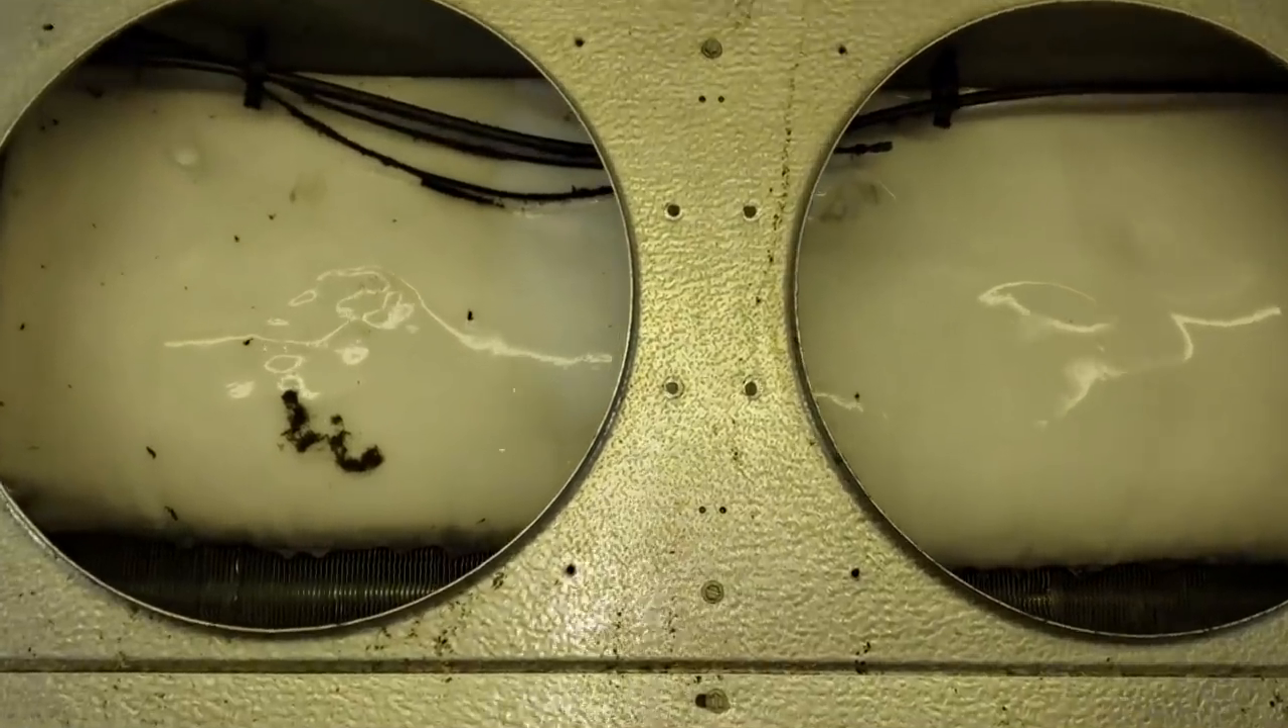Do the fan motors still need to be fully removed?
No.